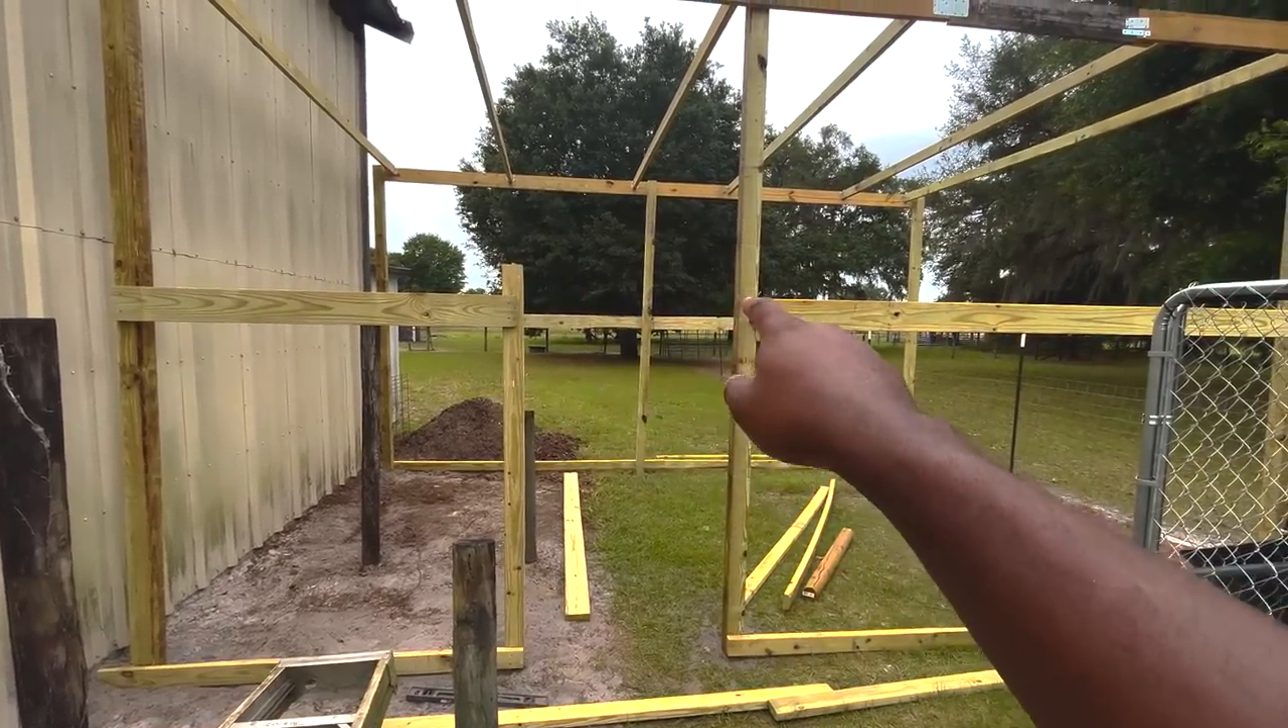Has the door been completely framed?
No.